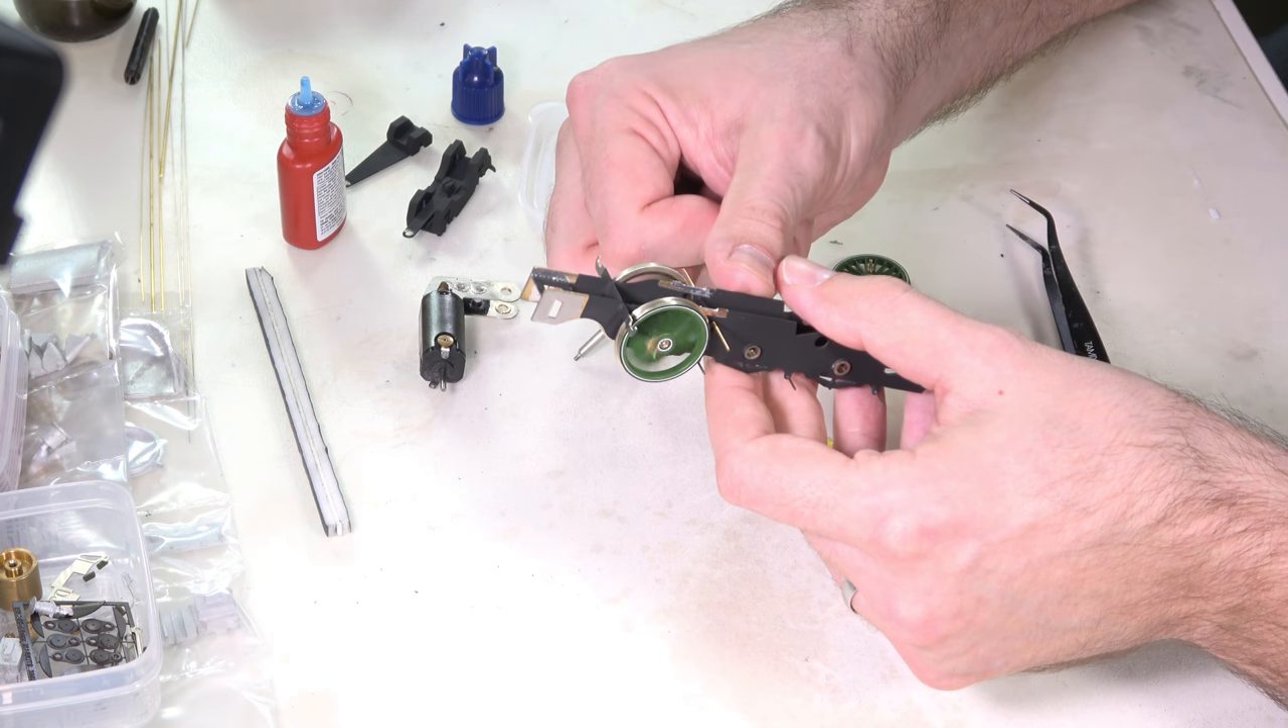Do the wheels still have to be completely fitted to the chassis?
Yes.